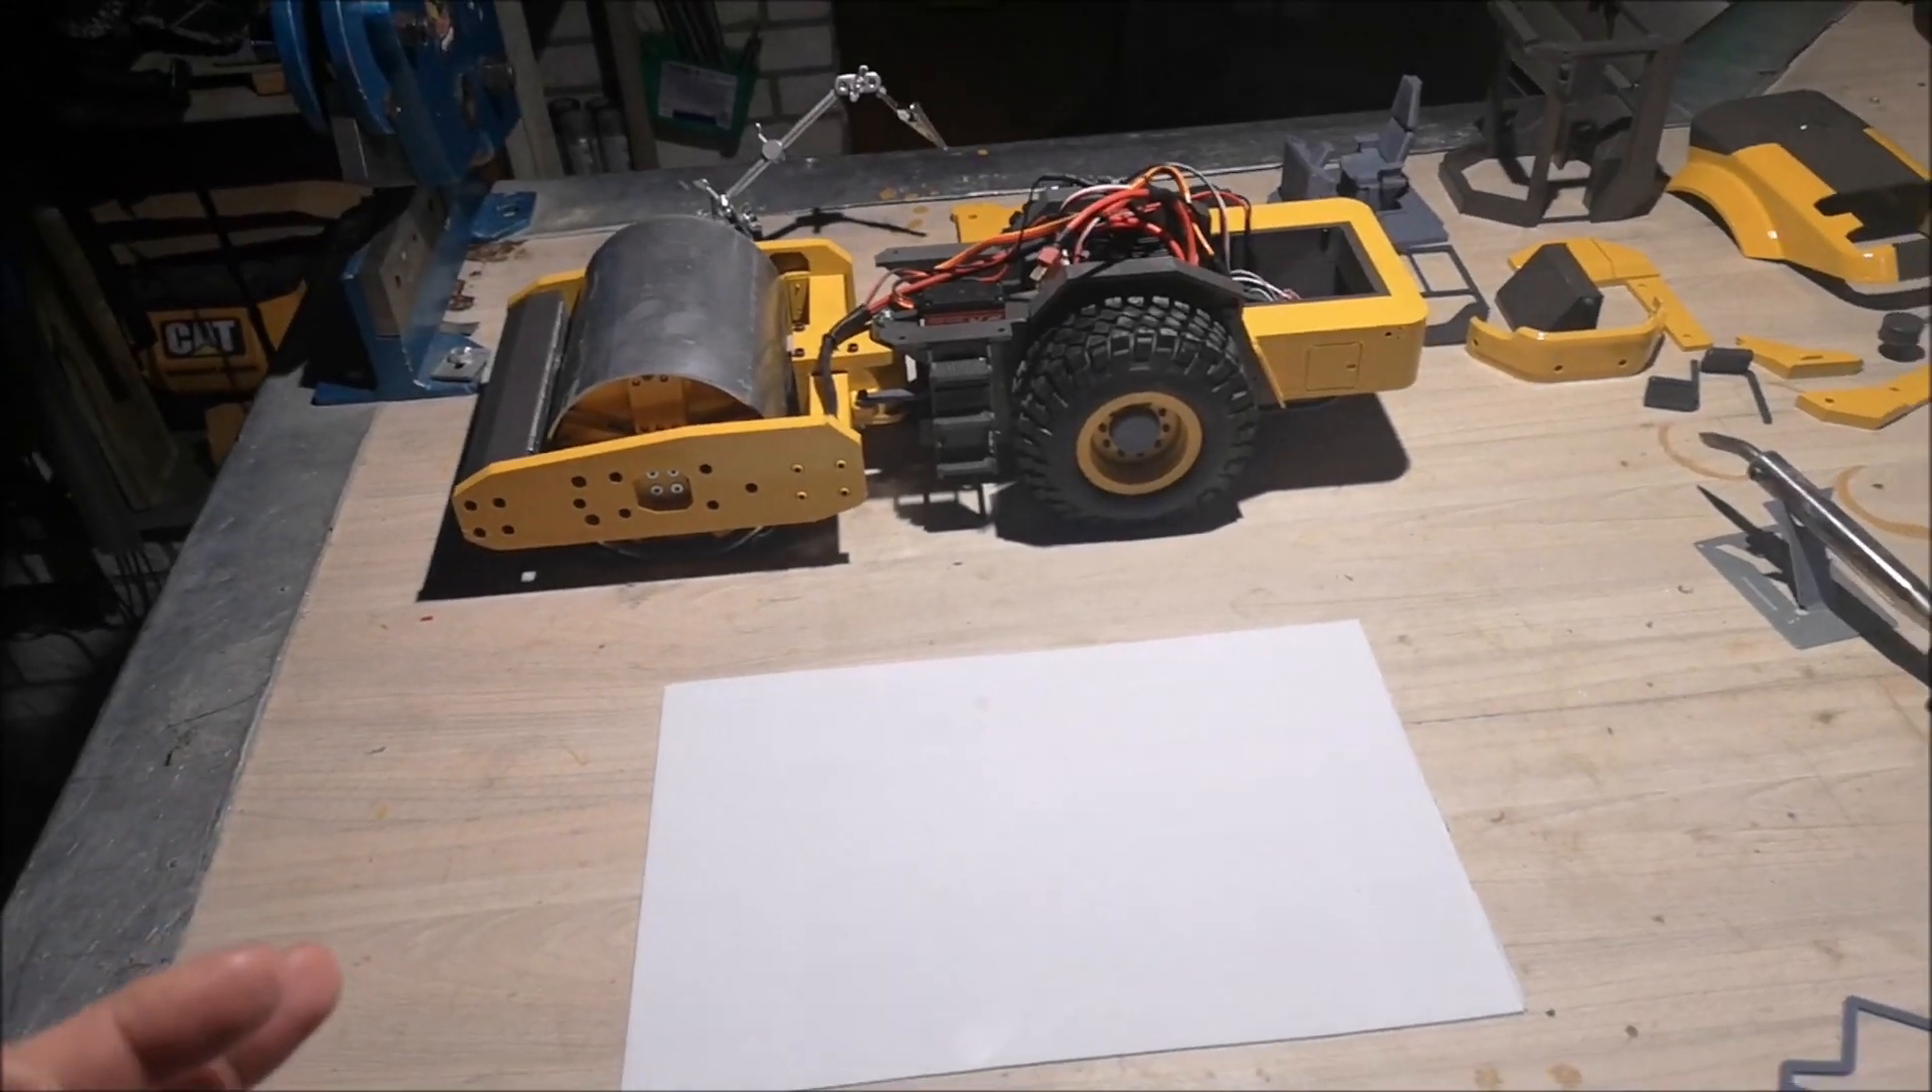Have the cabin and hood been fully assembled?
No.